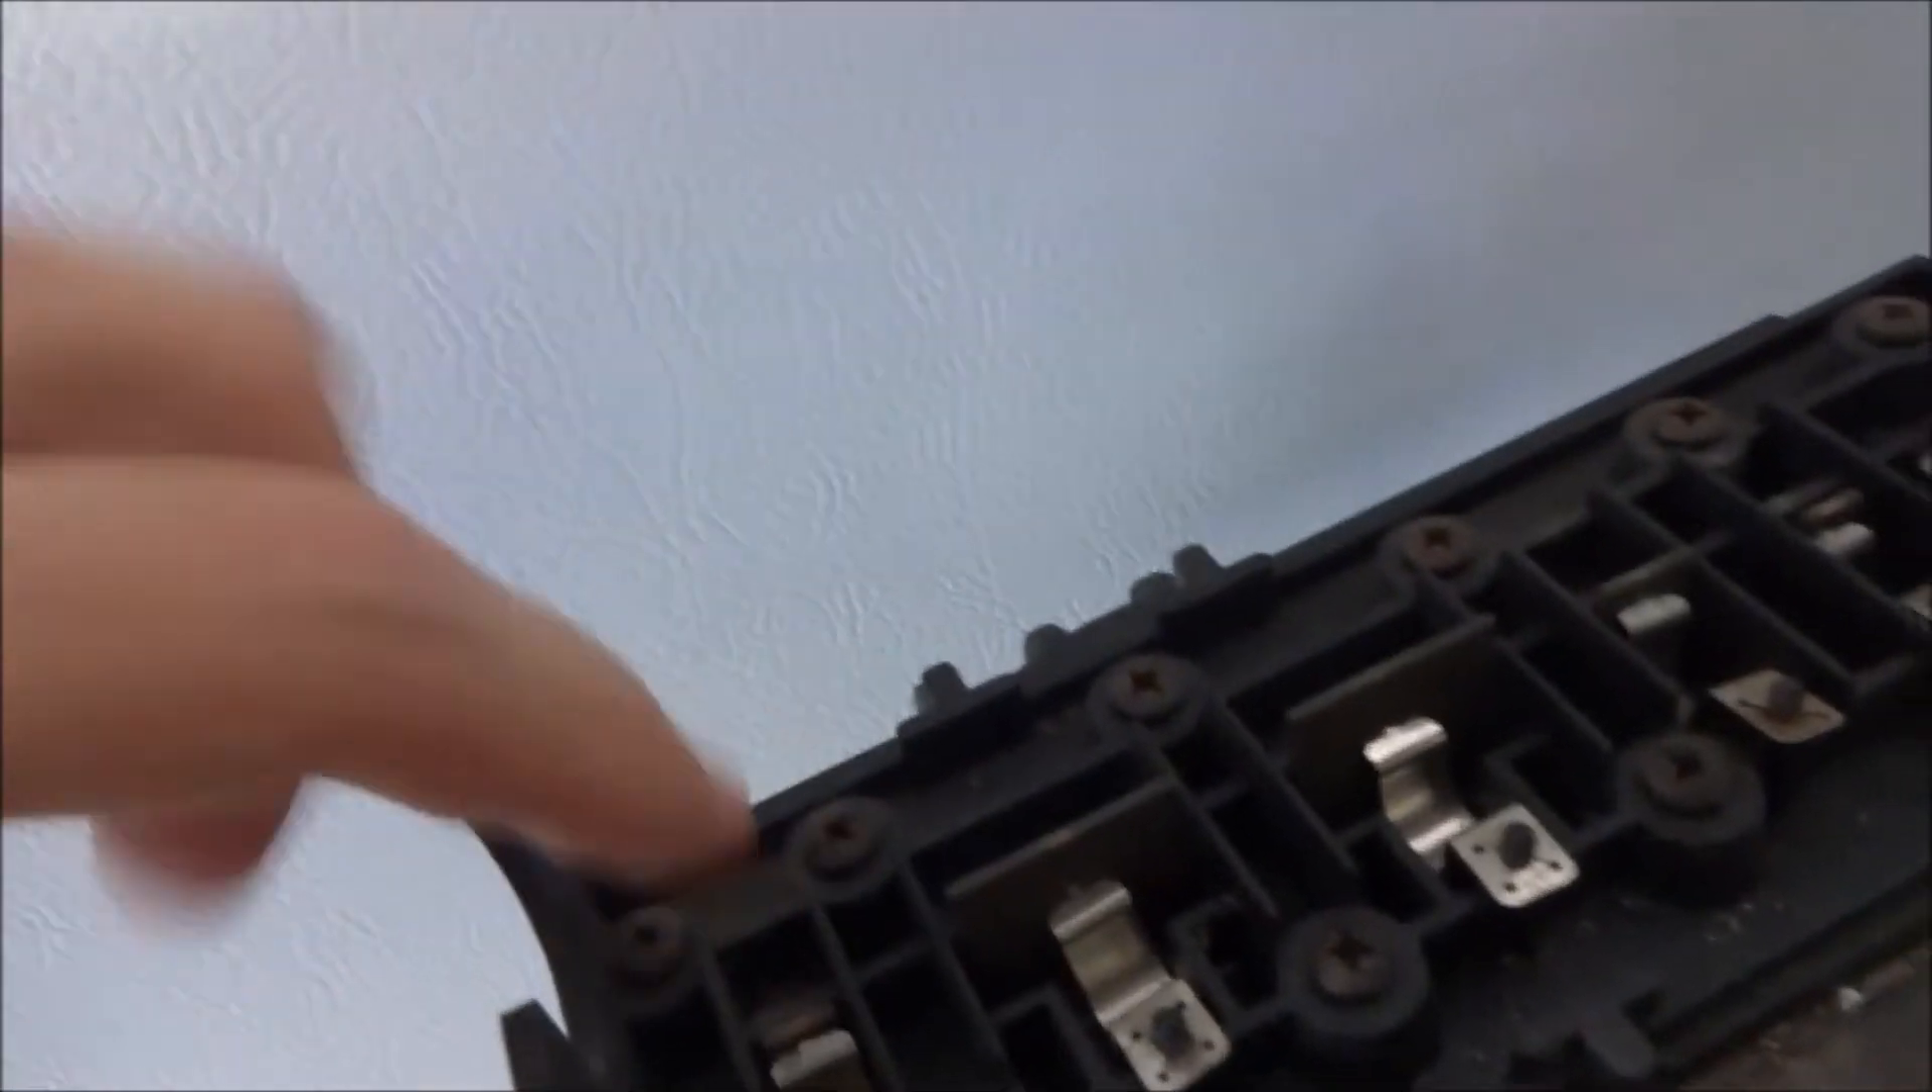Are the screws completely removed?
No.